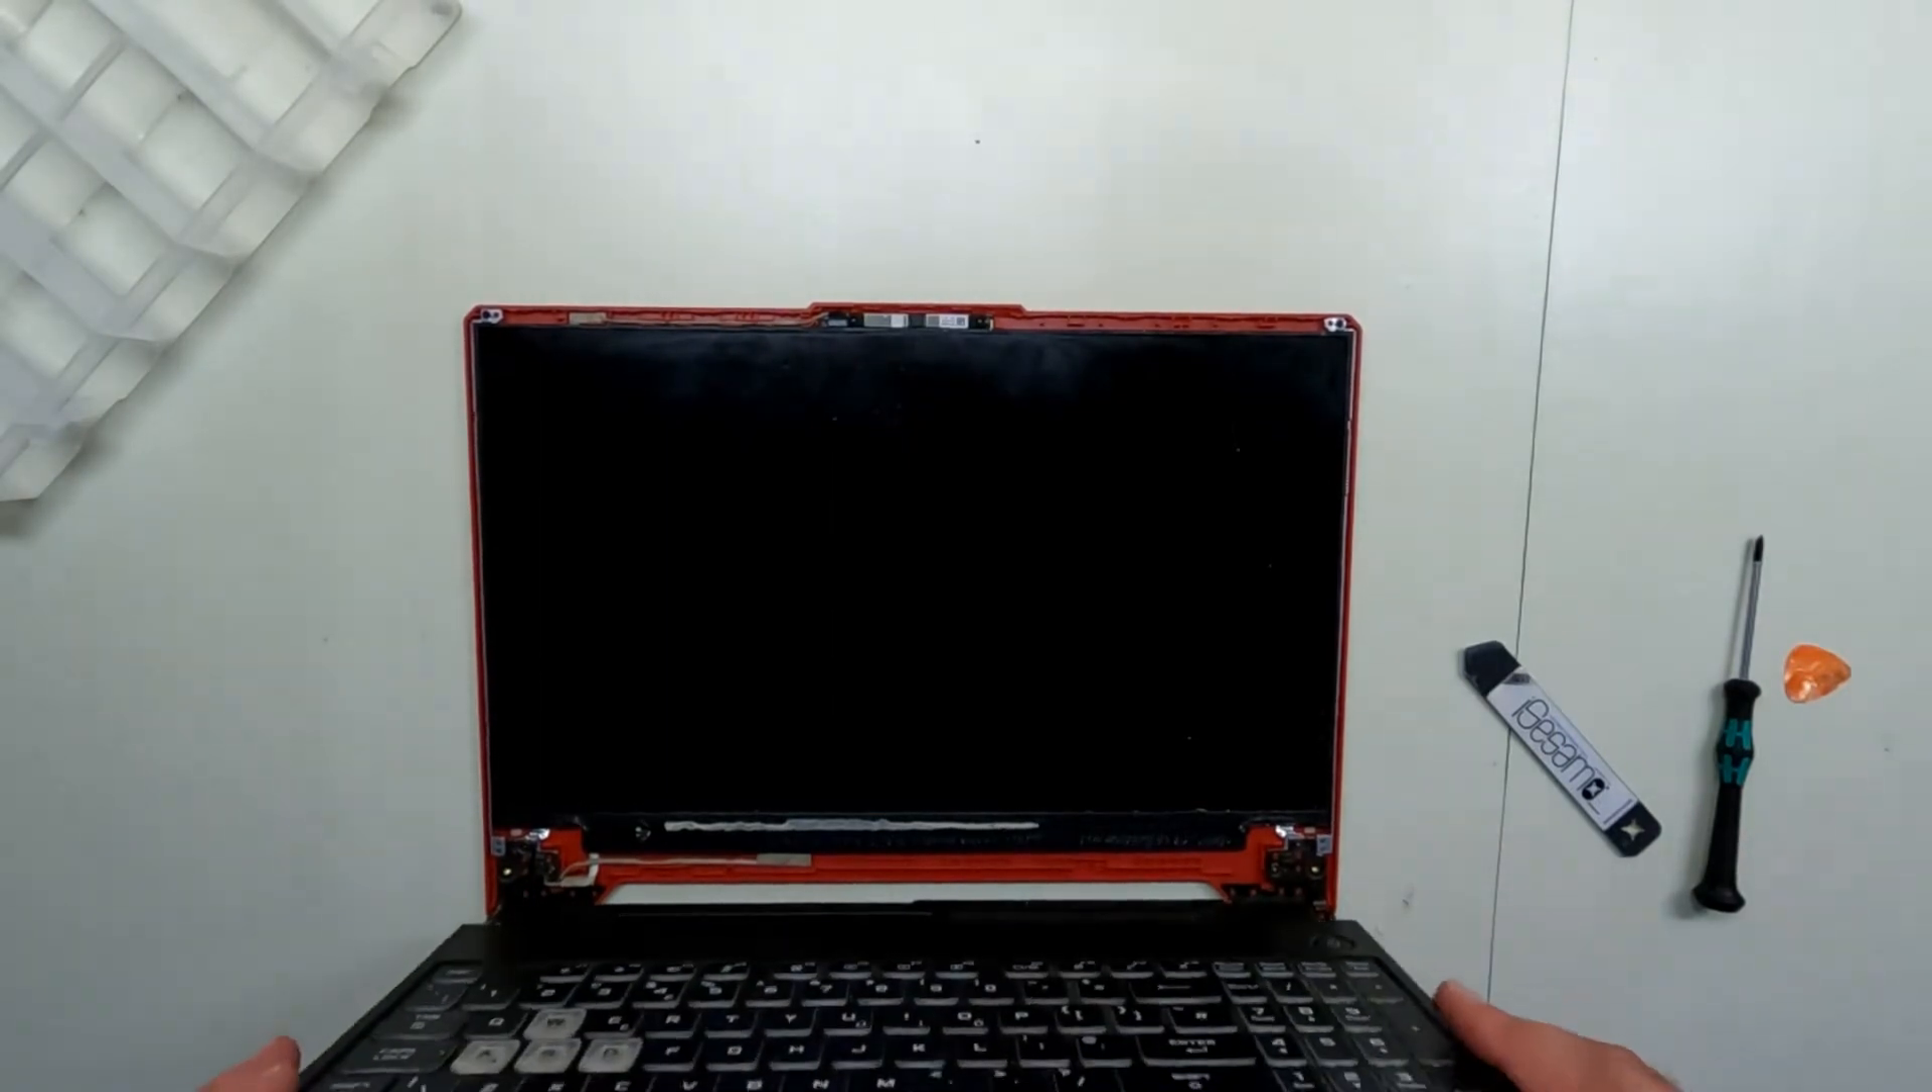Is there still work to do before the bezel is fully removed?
No.